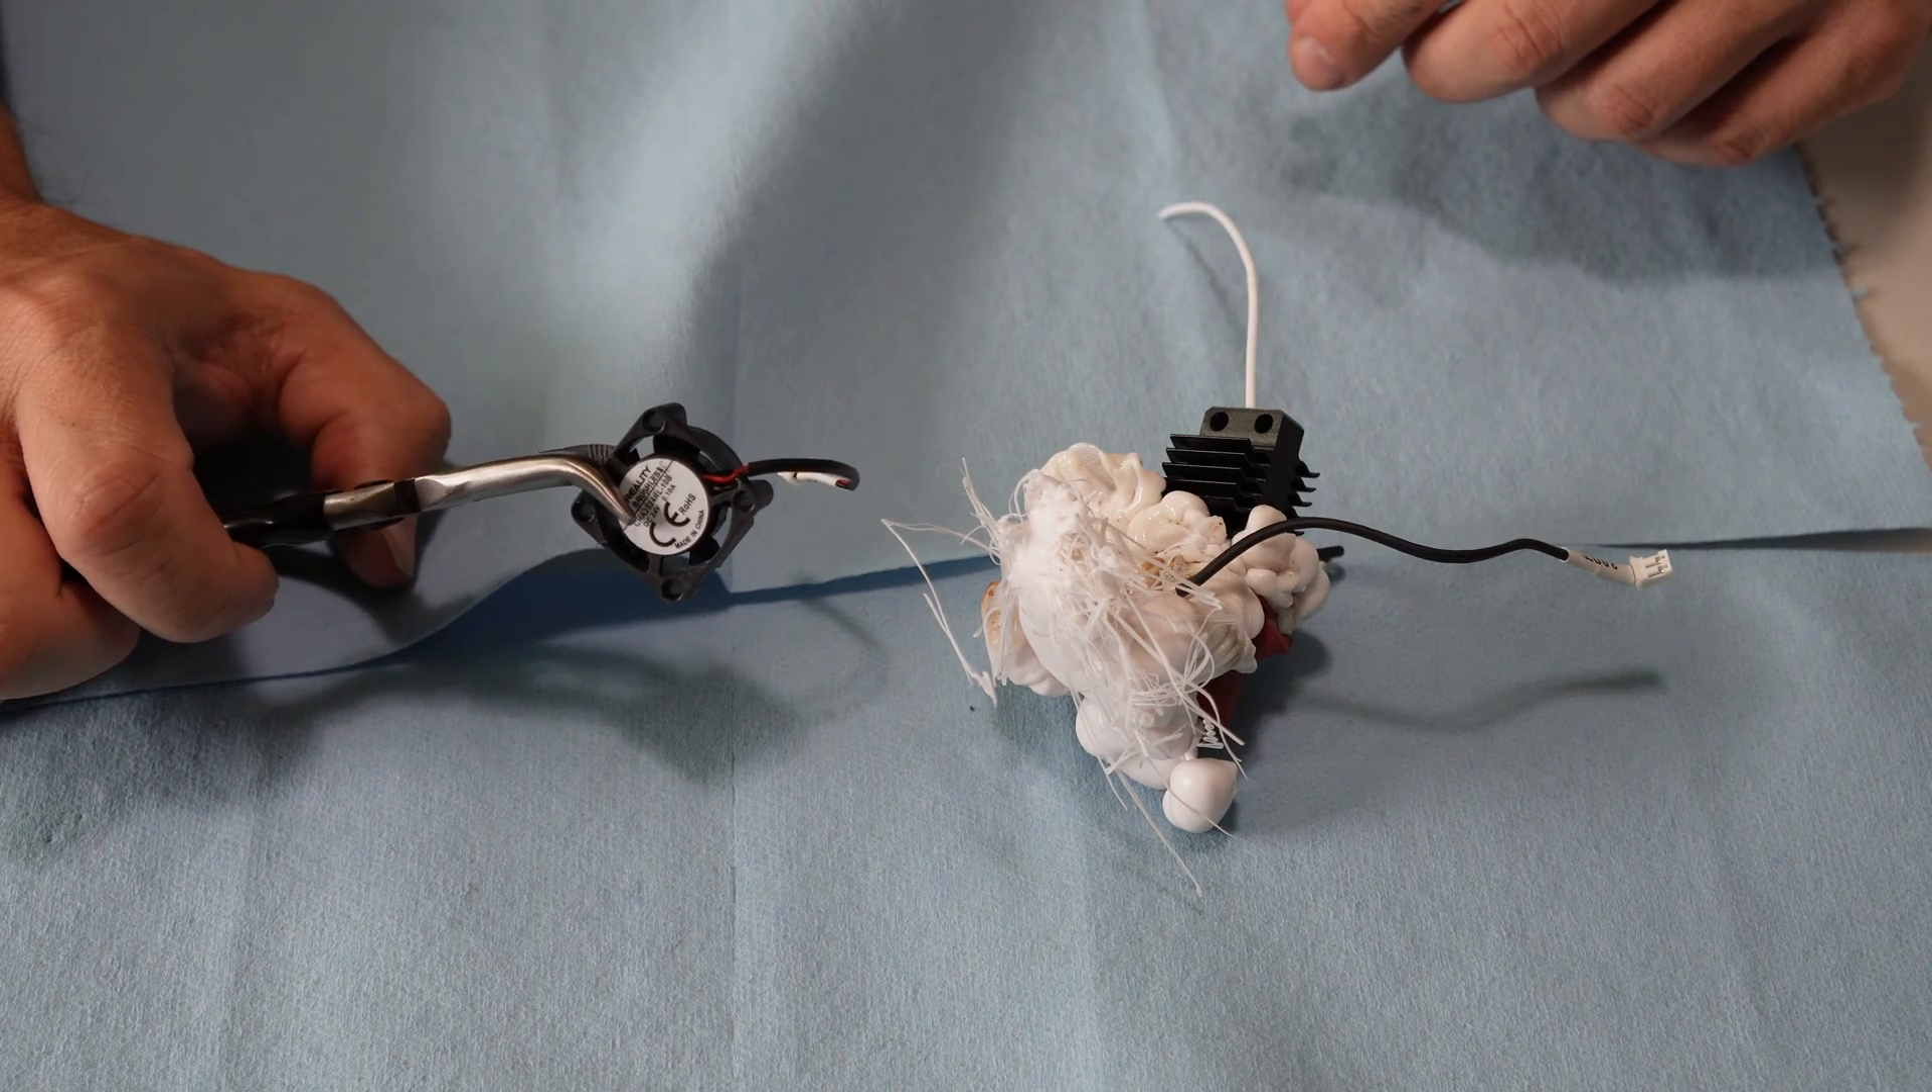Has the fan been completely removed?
Yes.